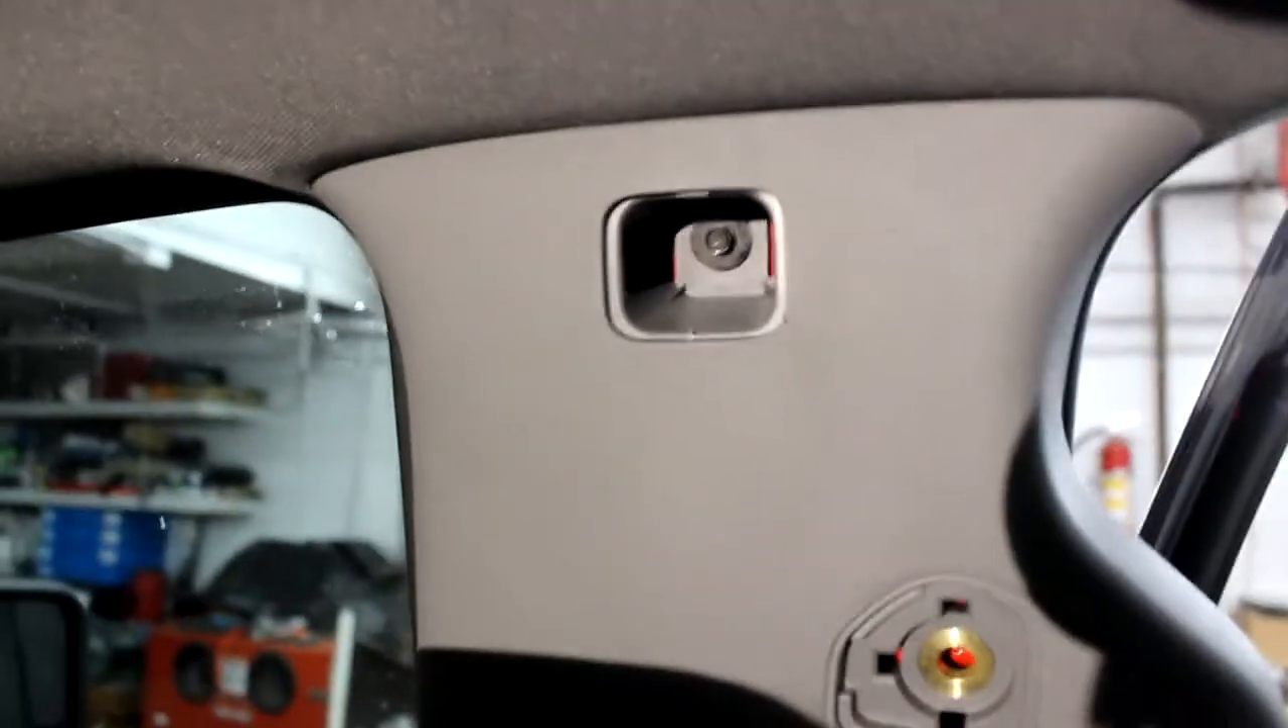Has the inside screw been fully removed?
No.